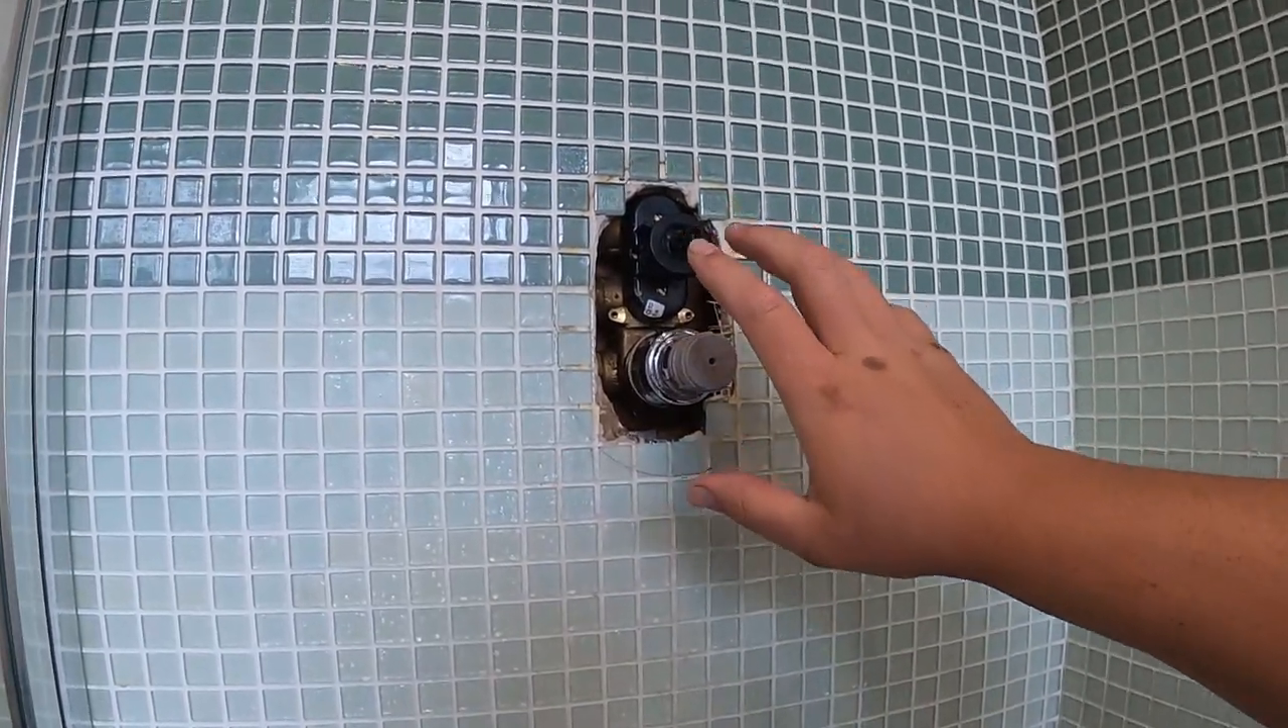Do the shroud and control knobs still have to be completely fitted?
Yes.